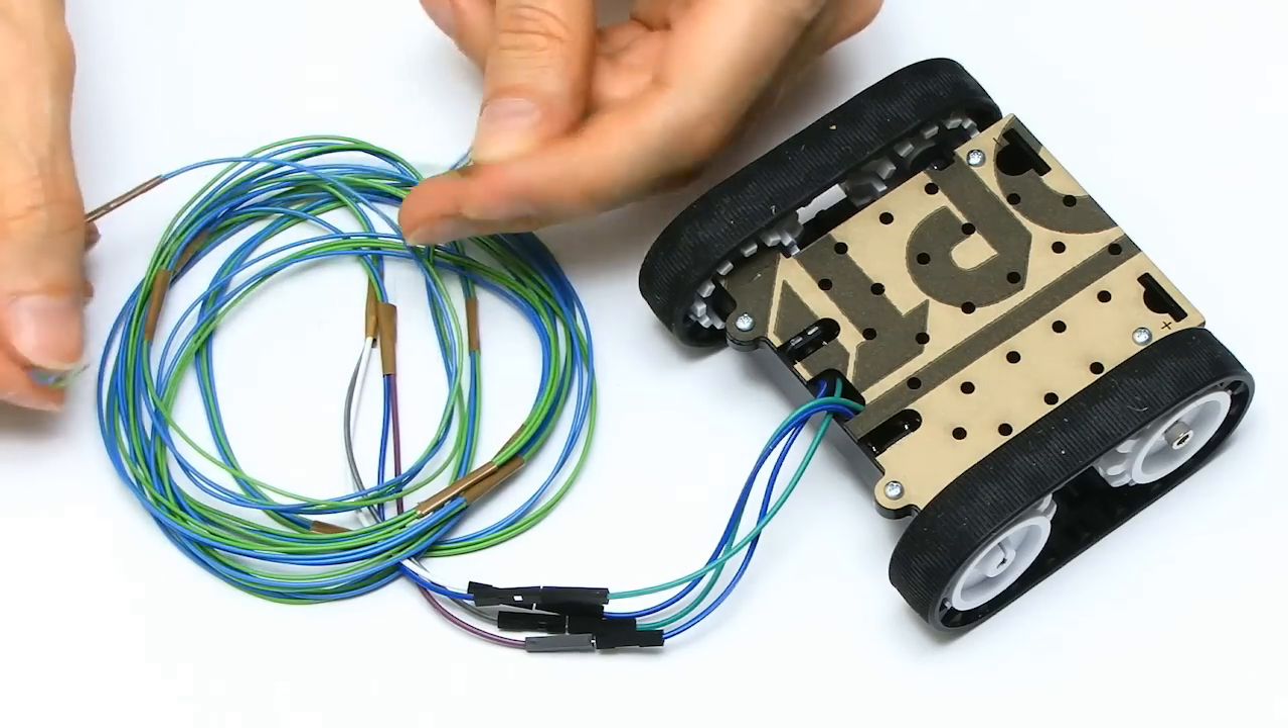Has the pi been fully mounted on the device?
No.